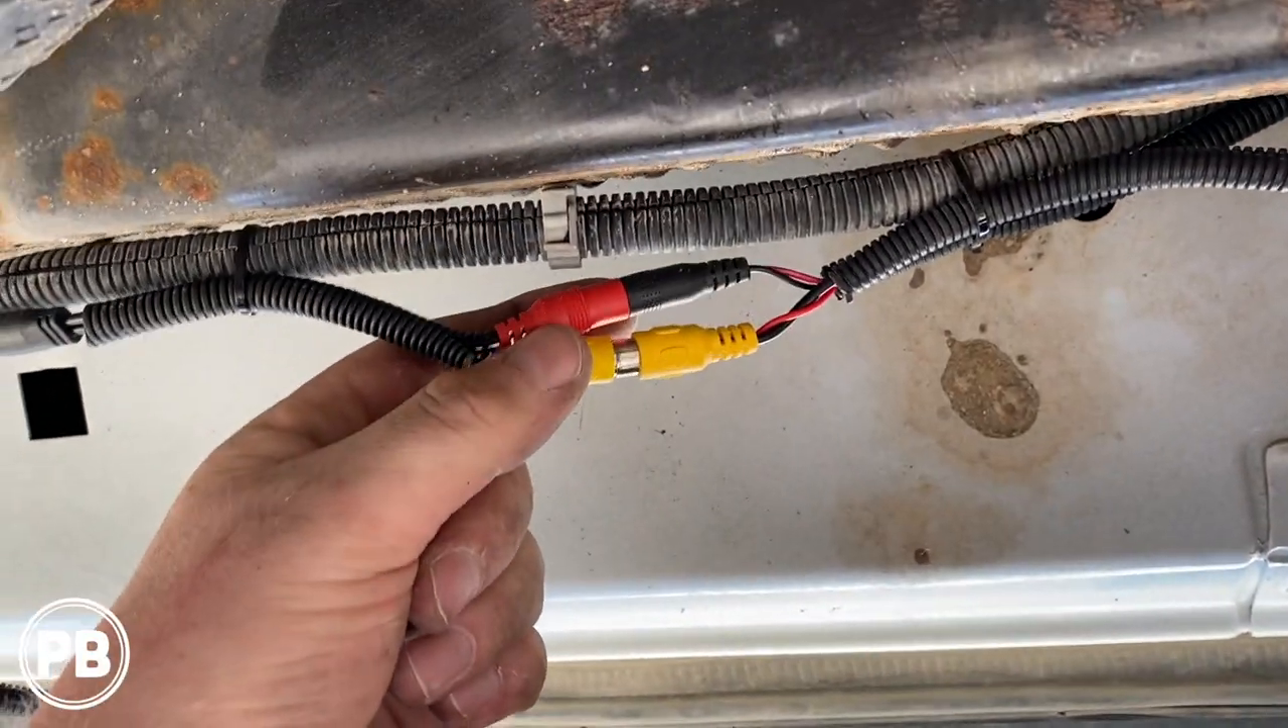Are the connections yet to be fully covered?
Yes.